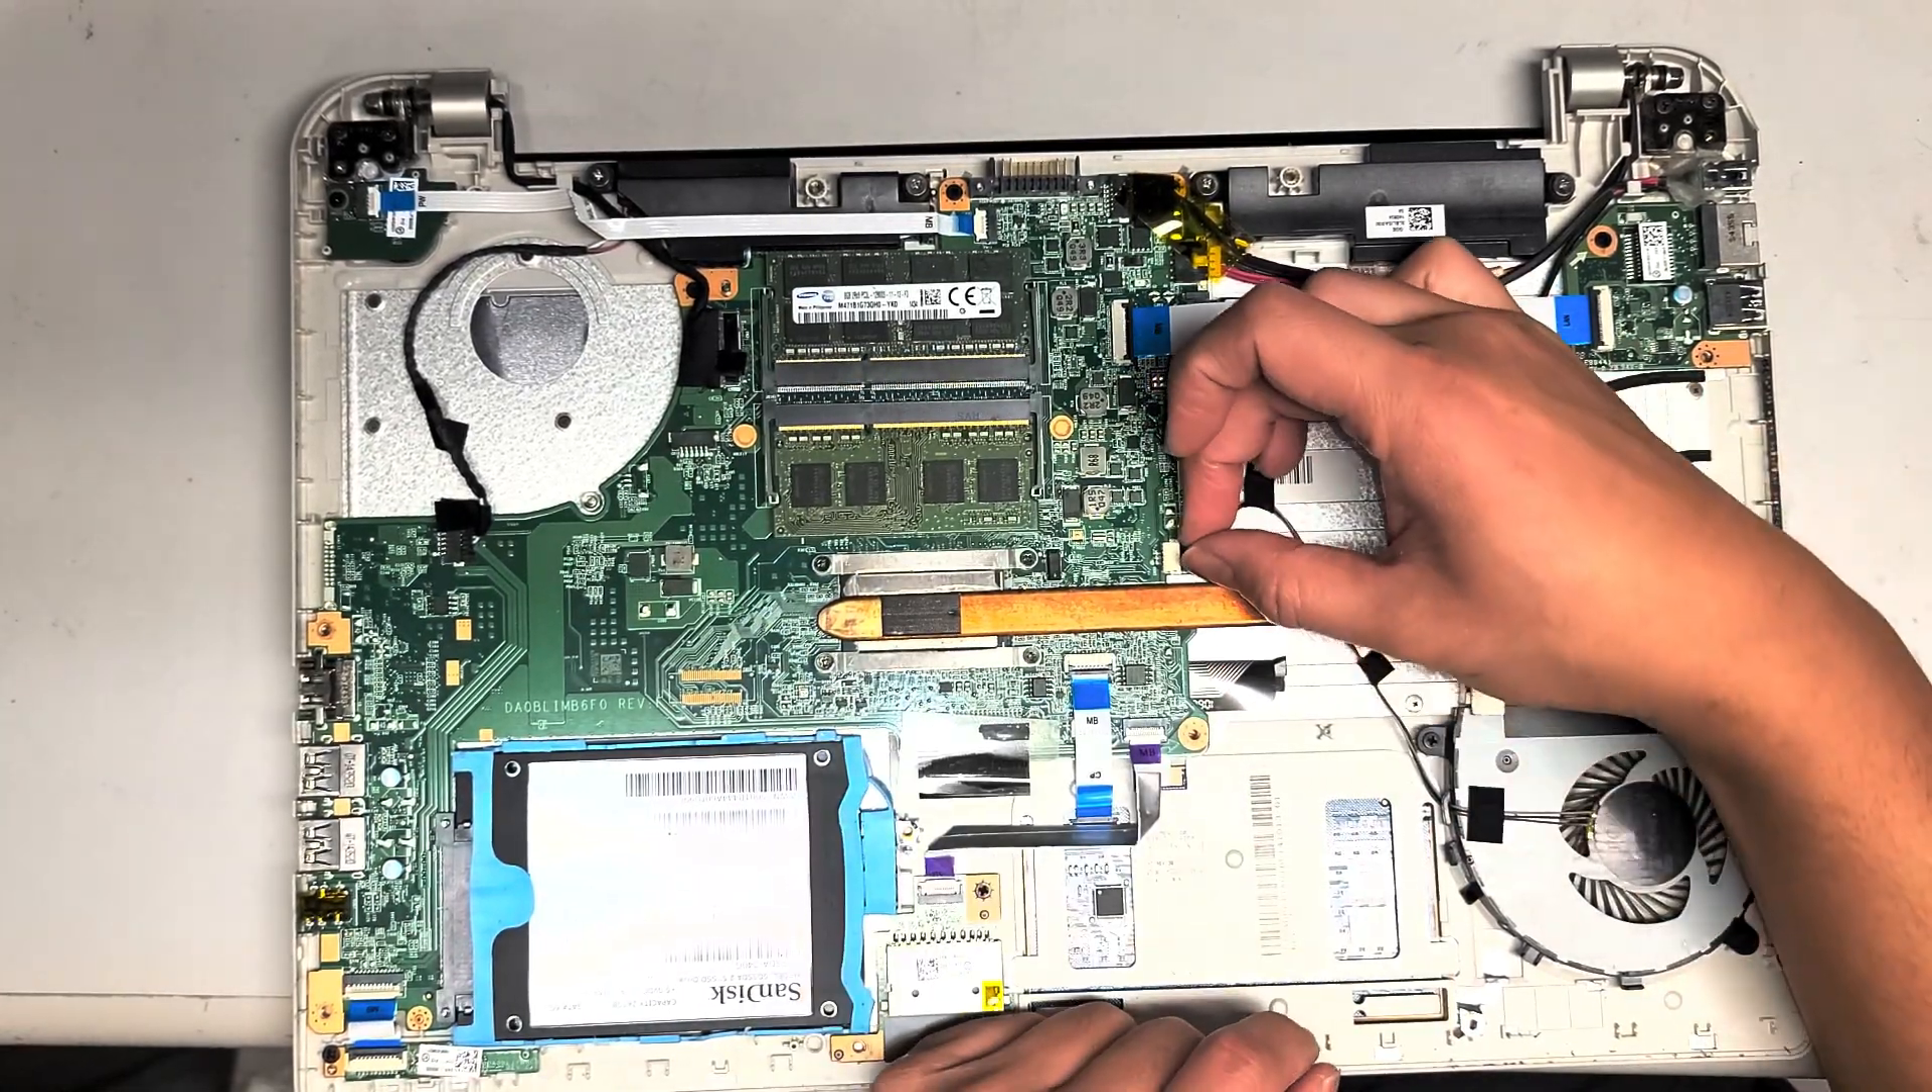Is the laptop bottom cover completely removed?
Yes.